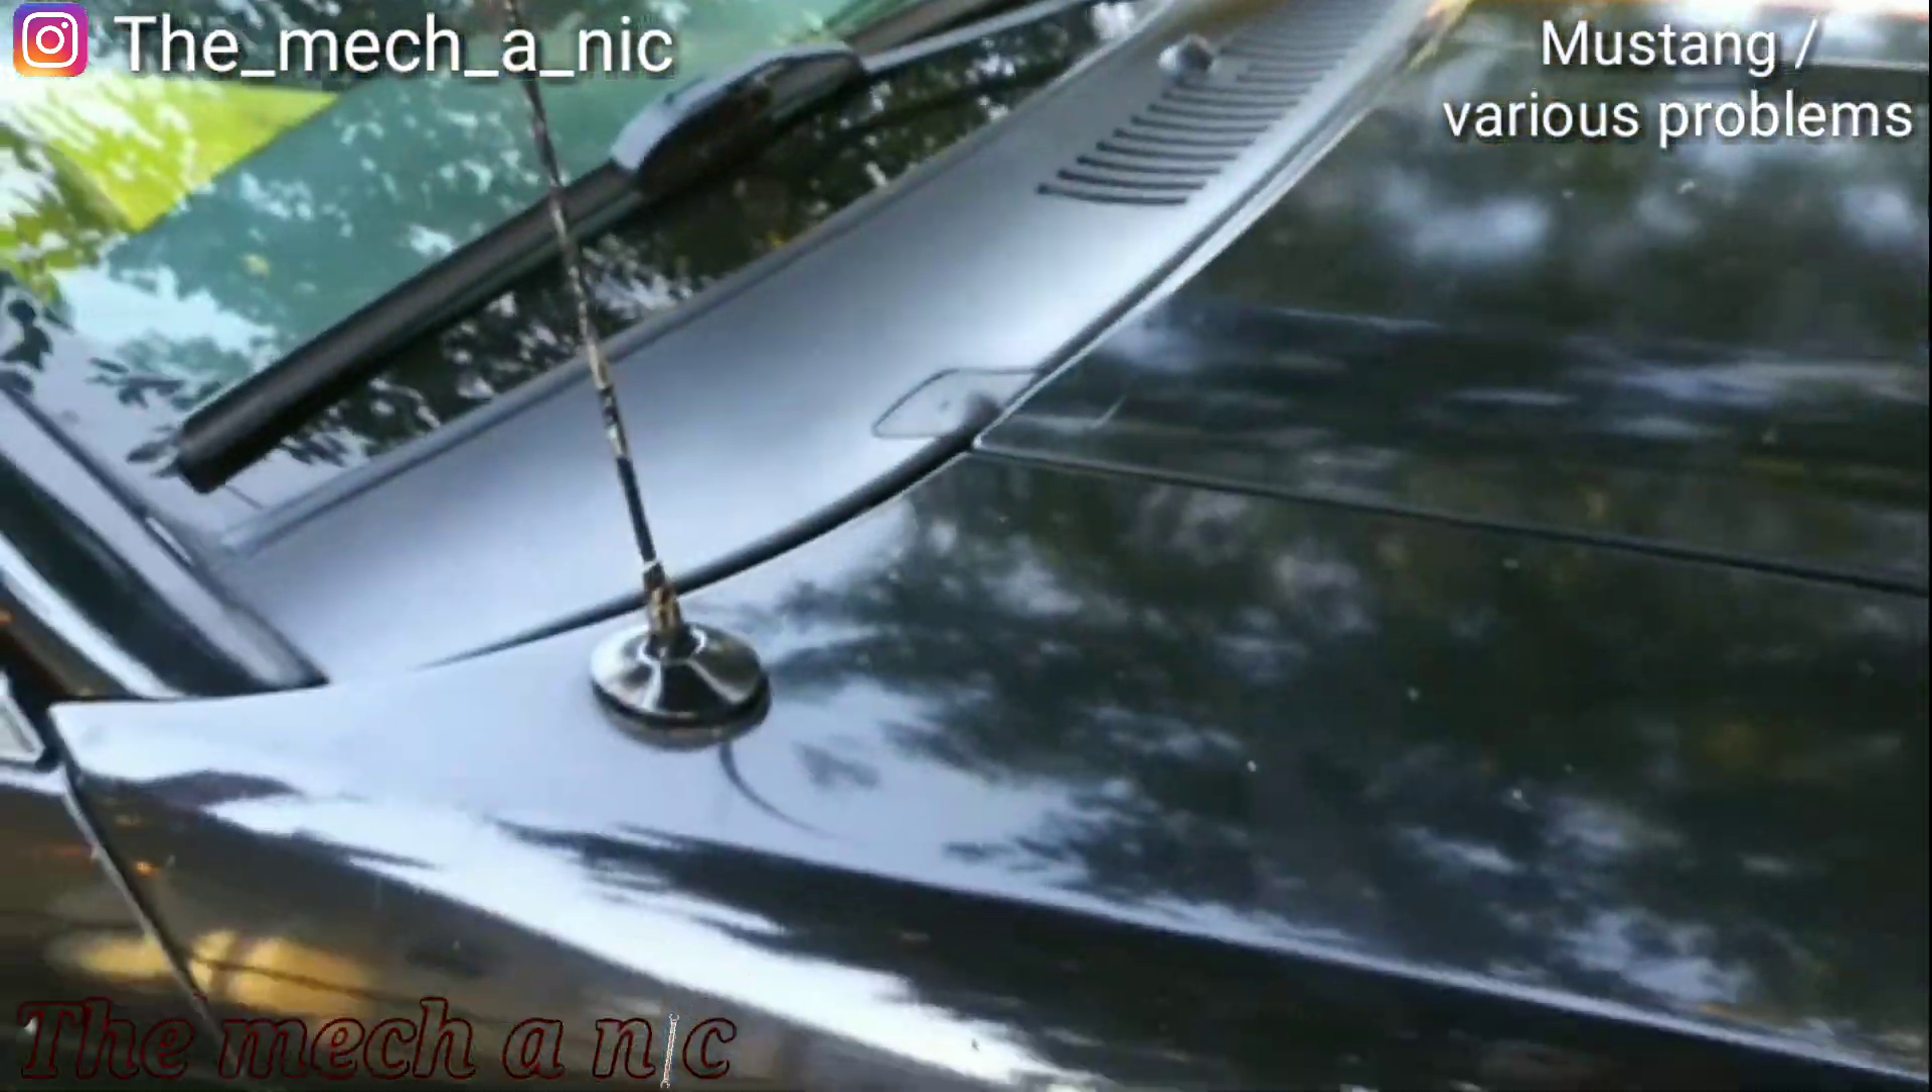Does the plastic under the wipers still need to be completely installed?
No.